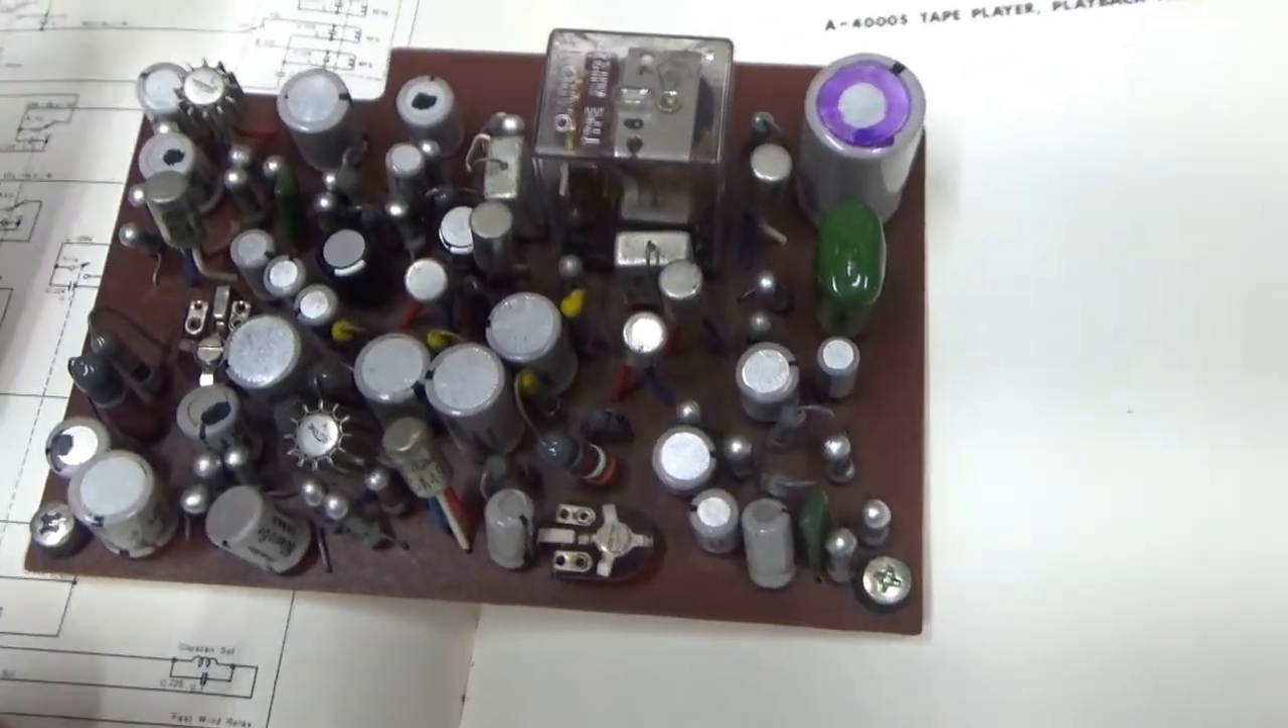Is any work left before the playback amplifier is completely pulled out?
No.